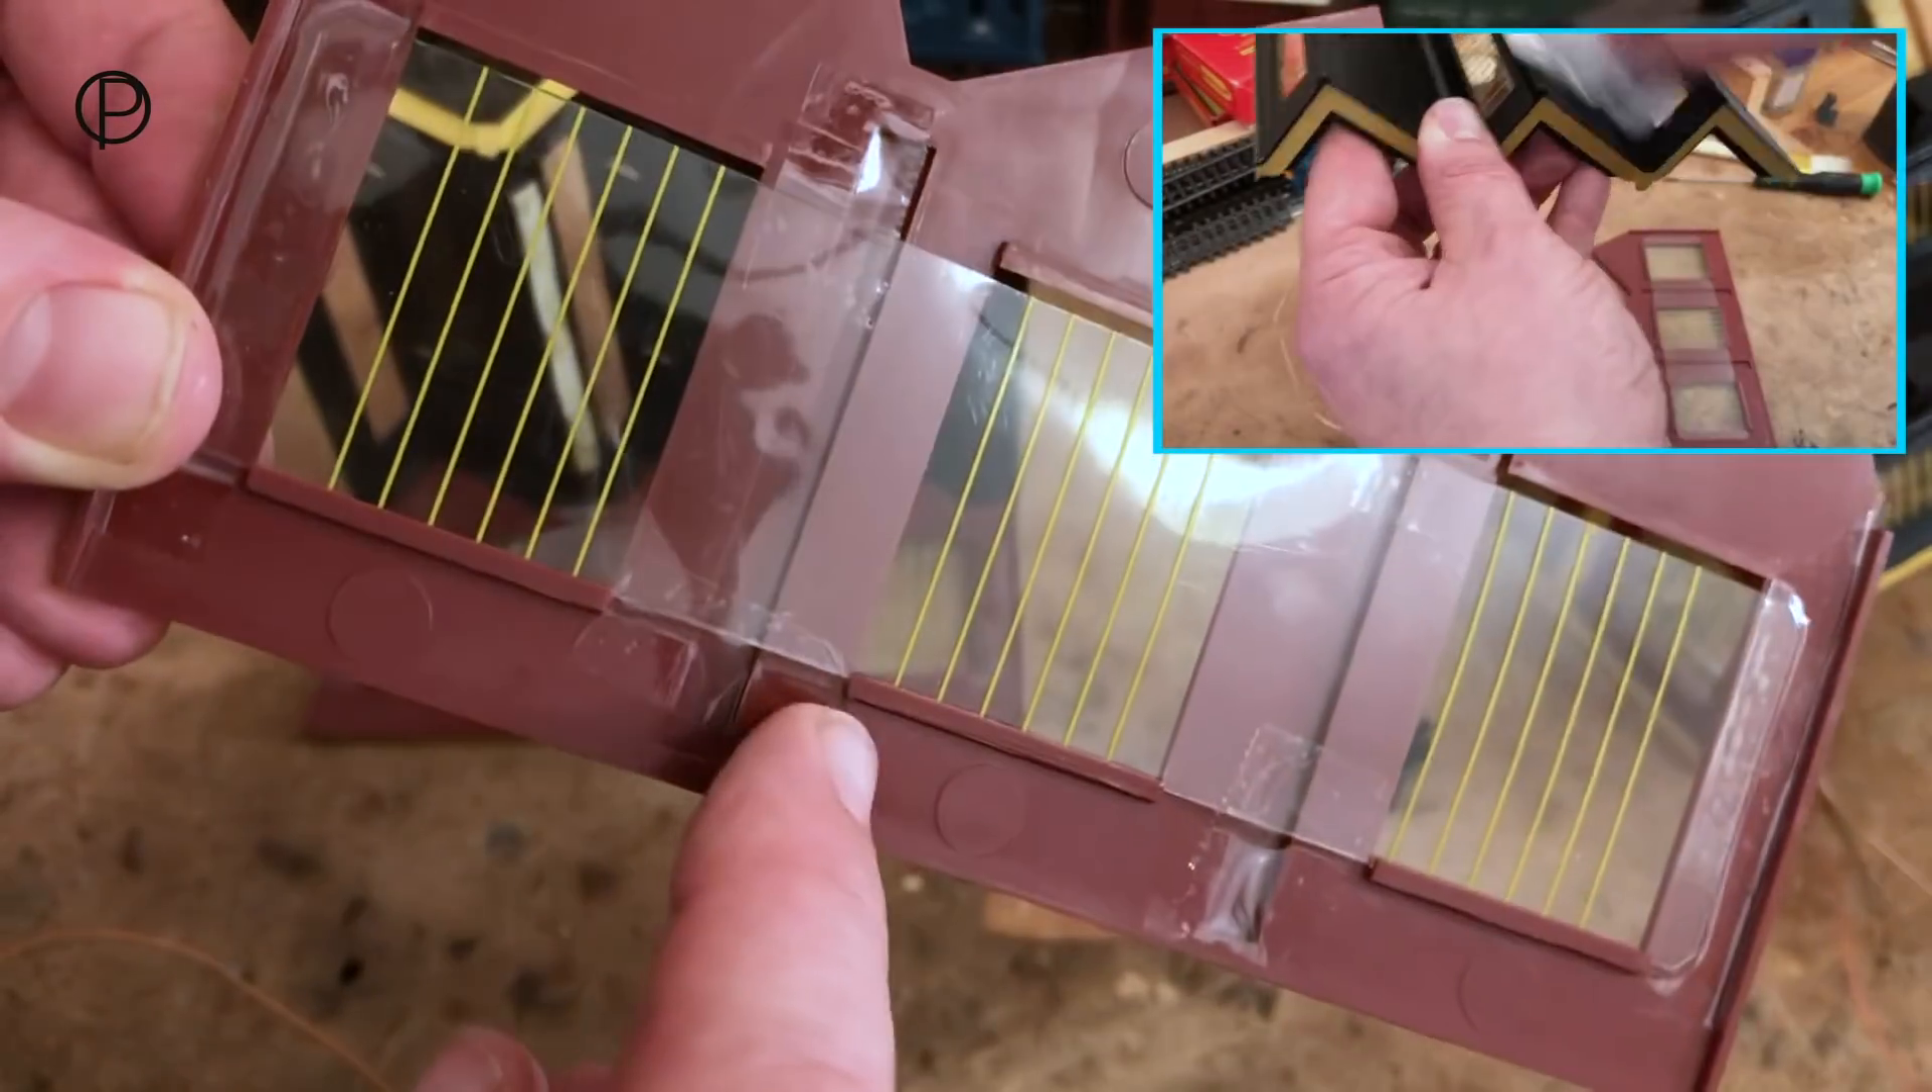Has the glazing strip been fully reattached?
Yes.